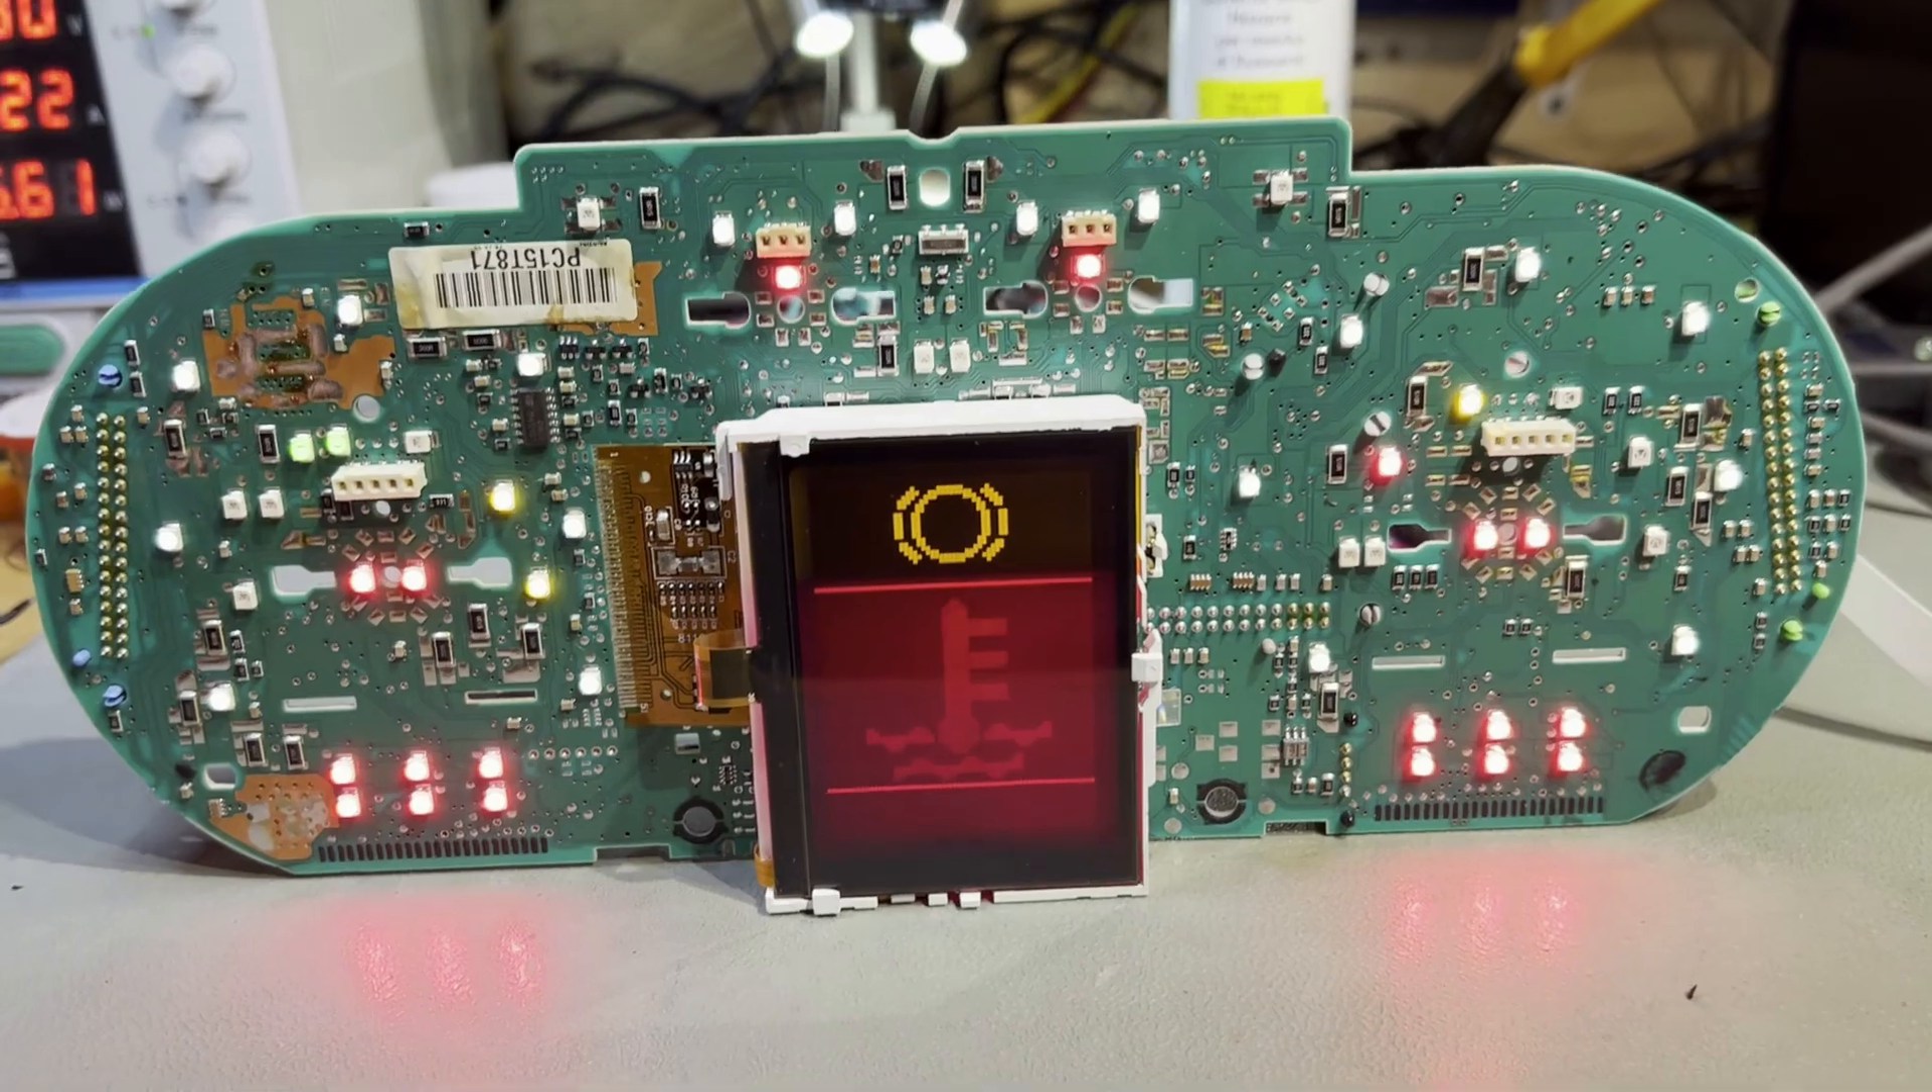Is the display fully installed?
Yes.